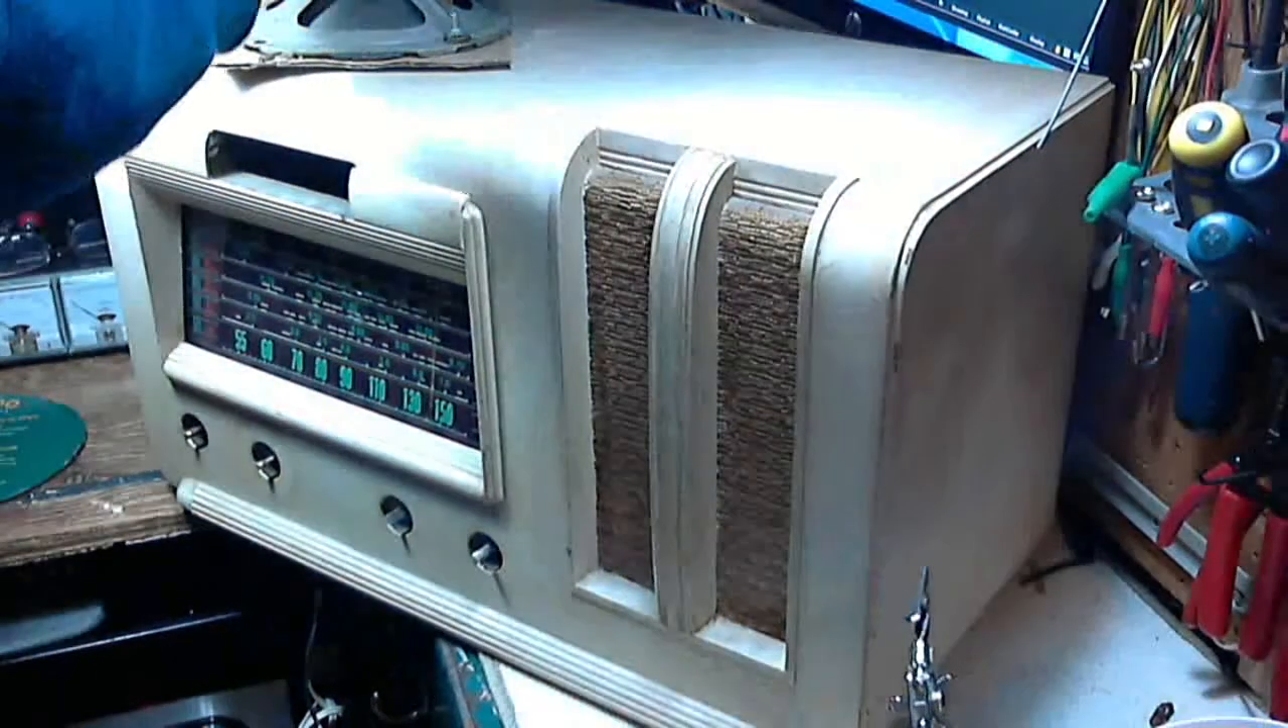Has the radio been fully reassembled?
No.